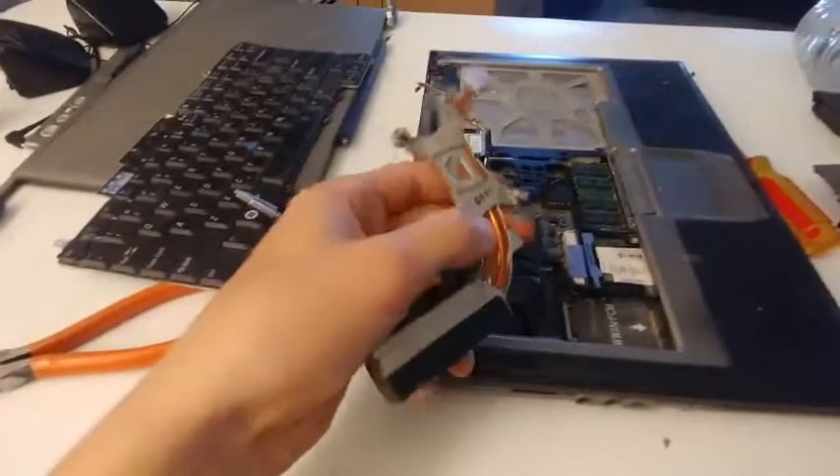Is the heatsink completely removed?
Yes.